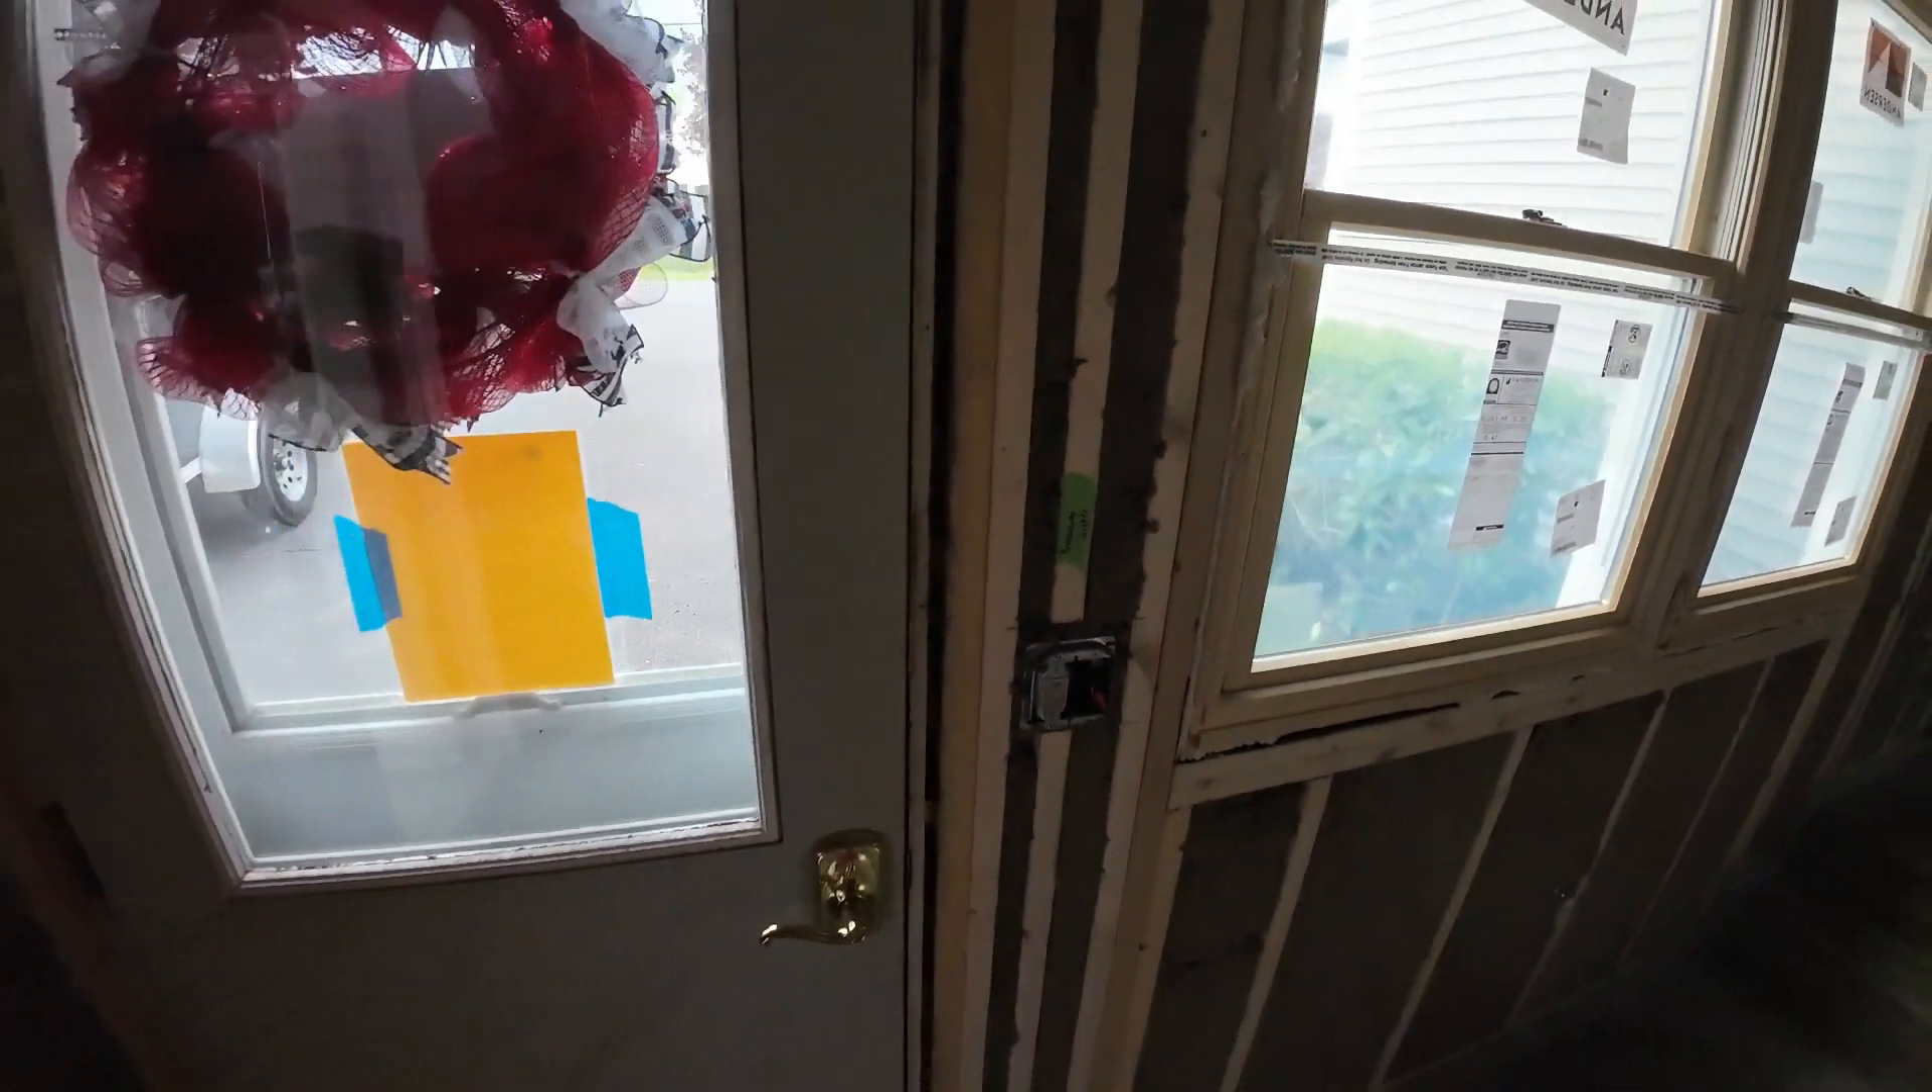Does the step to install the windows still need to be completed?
No.